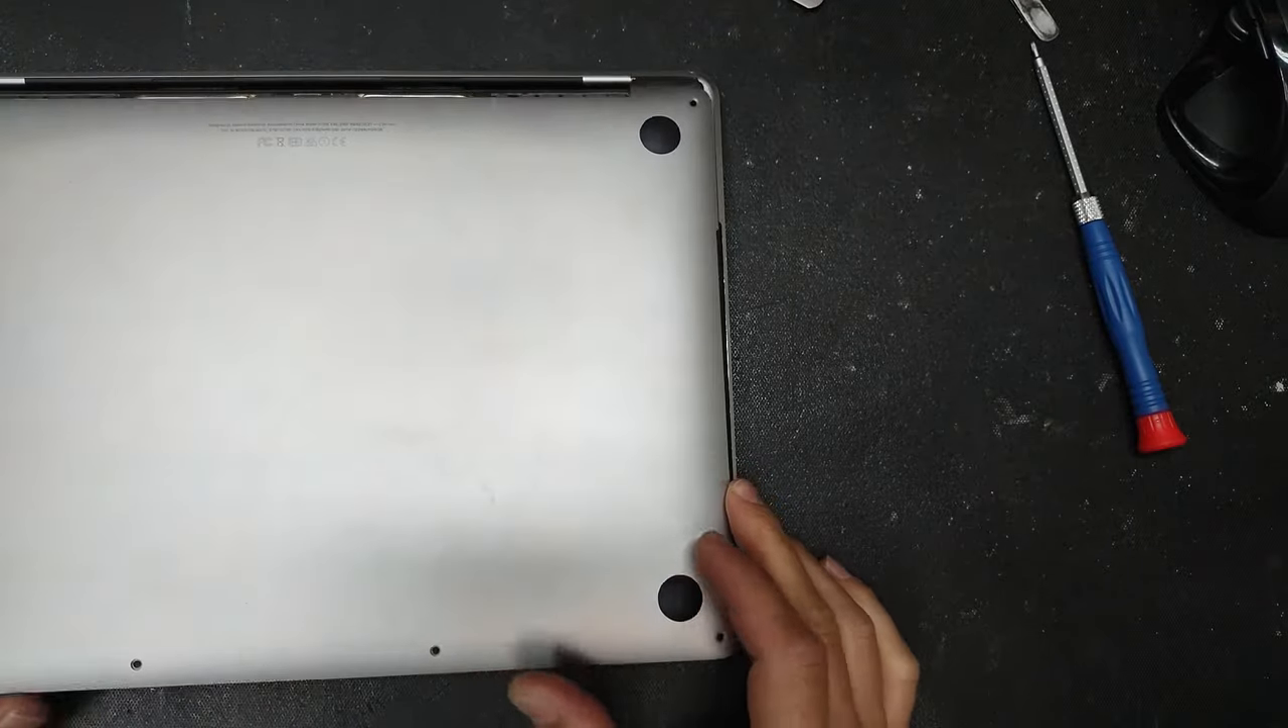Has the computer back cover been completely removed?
No.